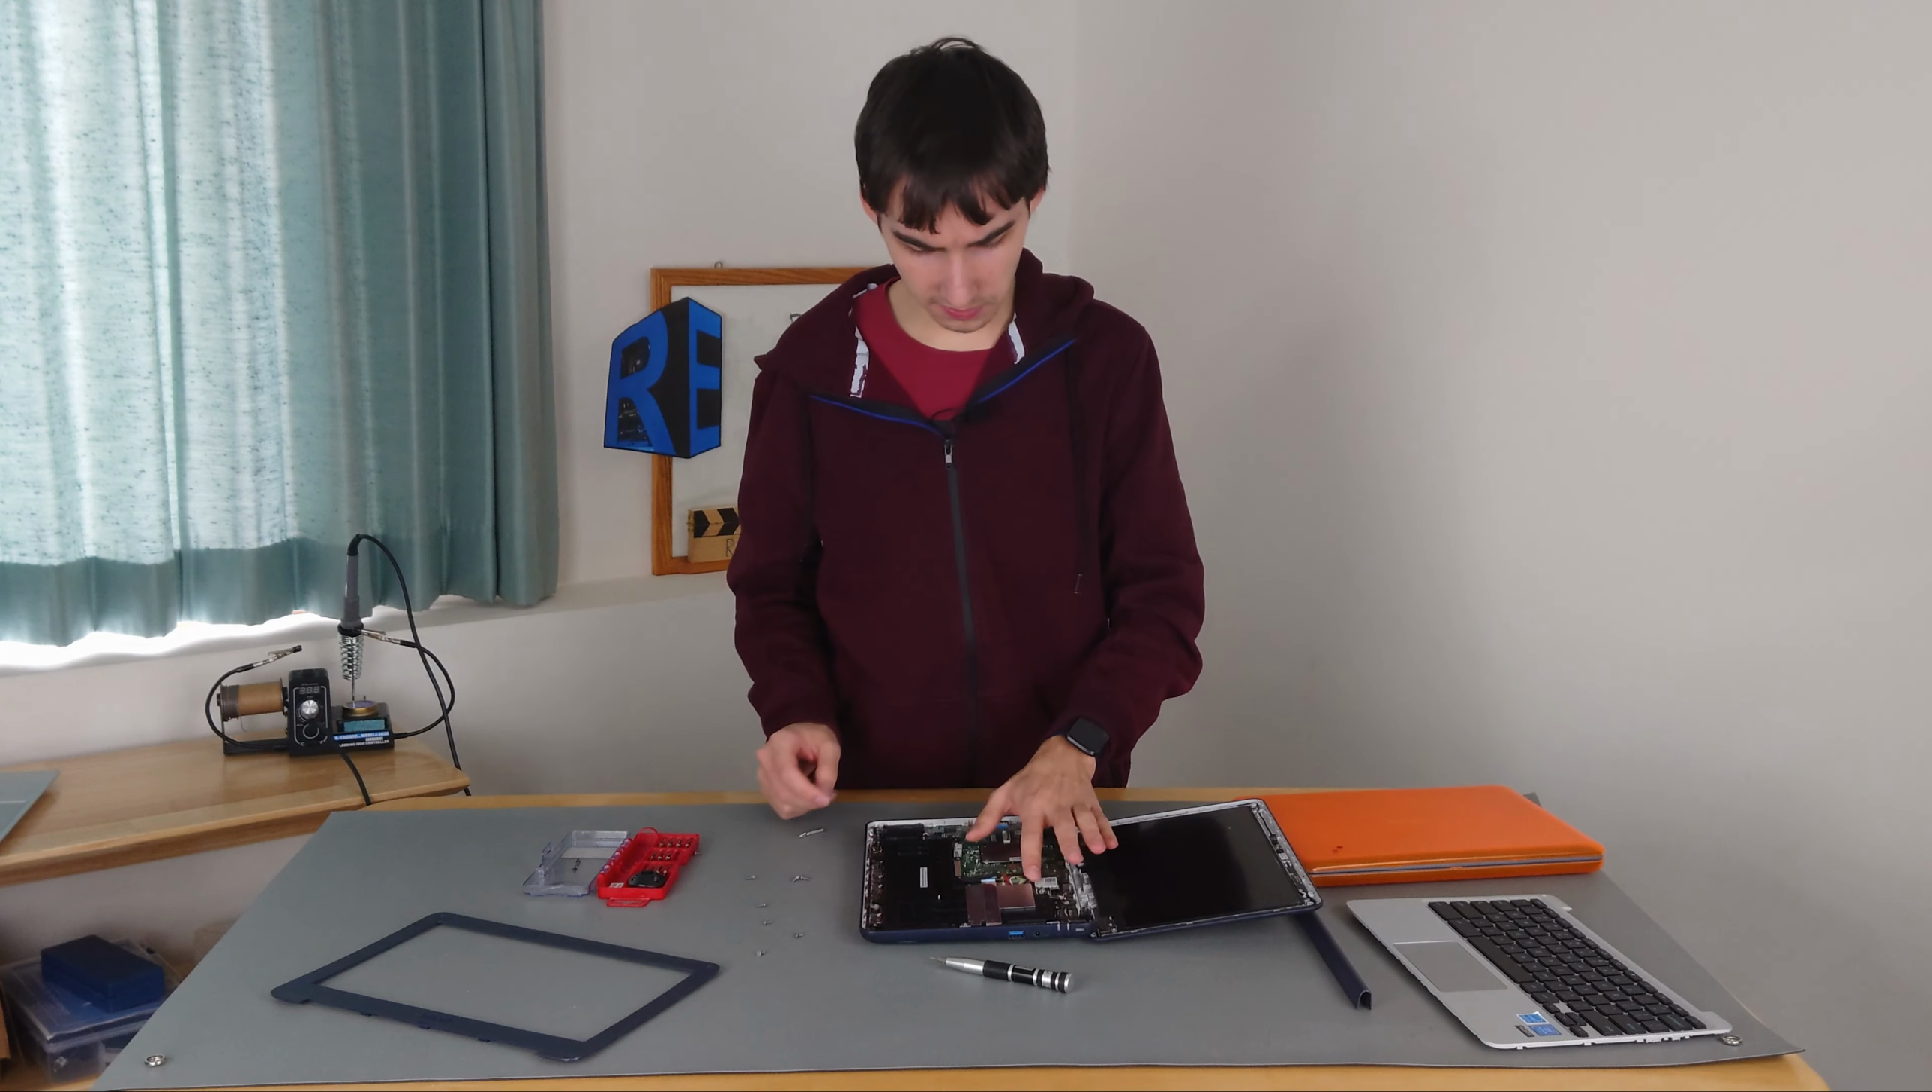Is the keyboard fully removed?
Yes.